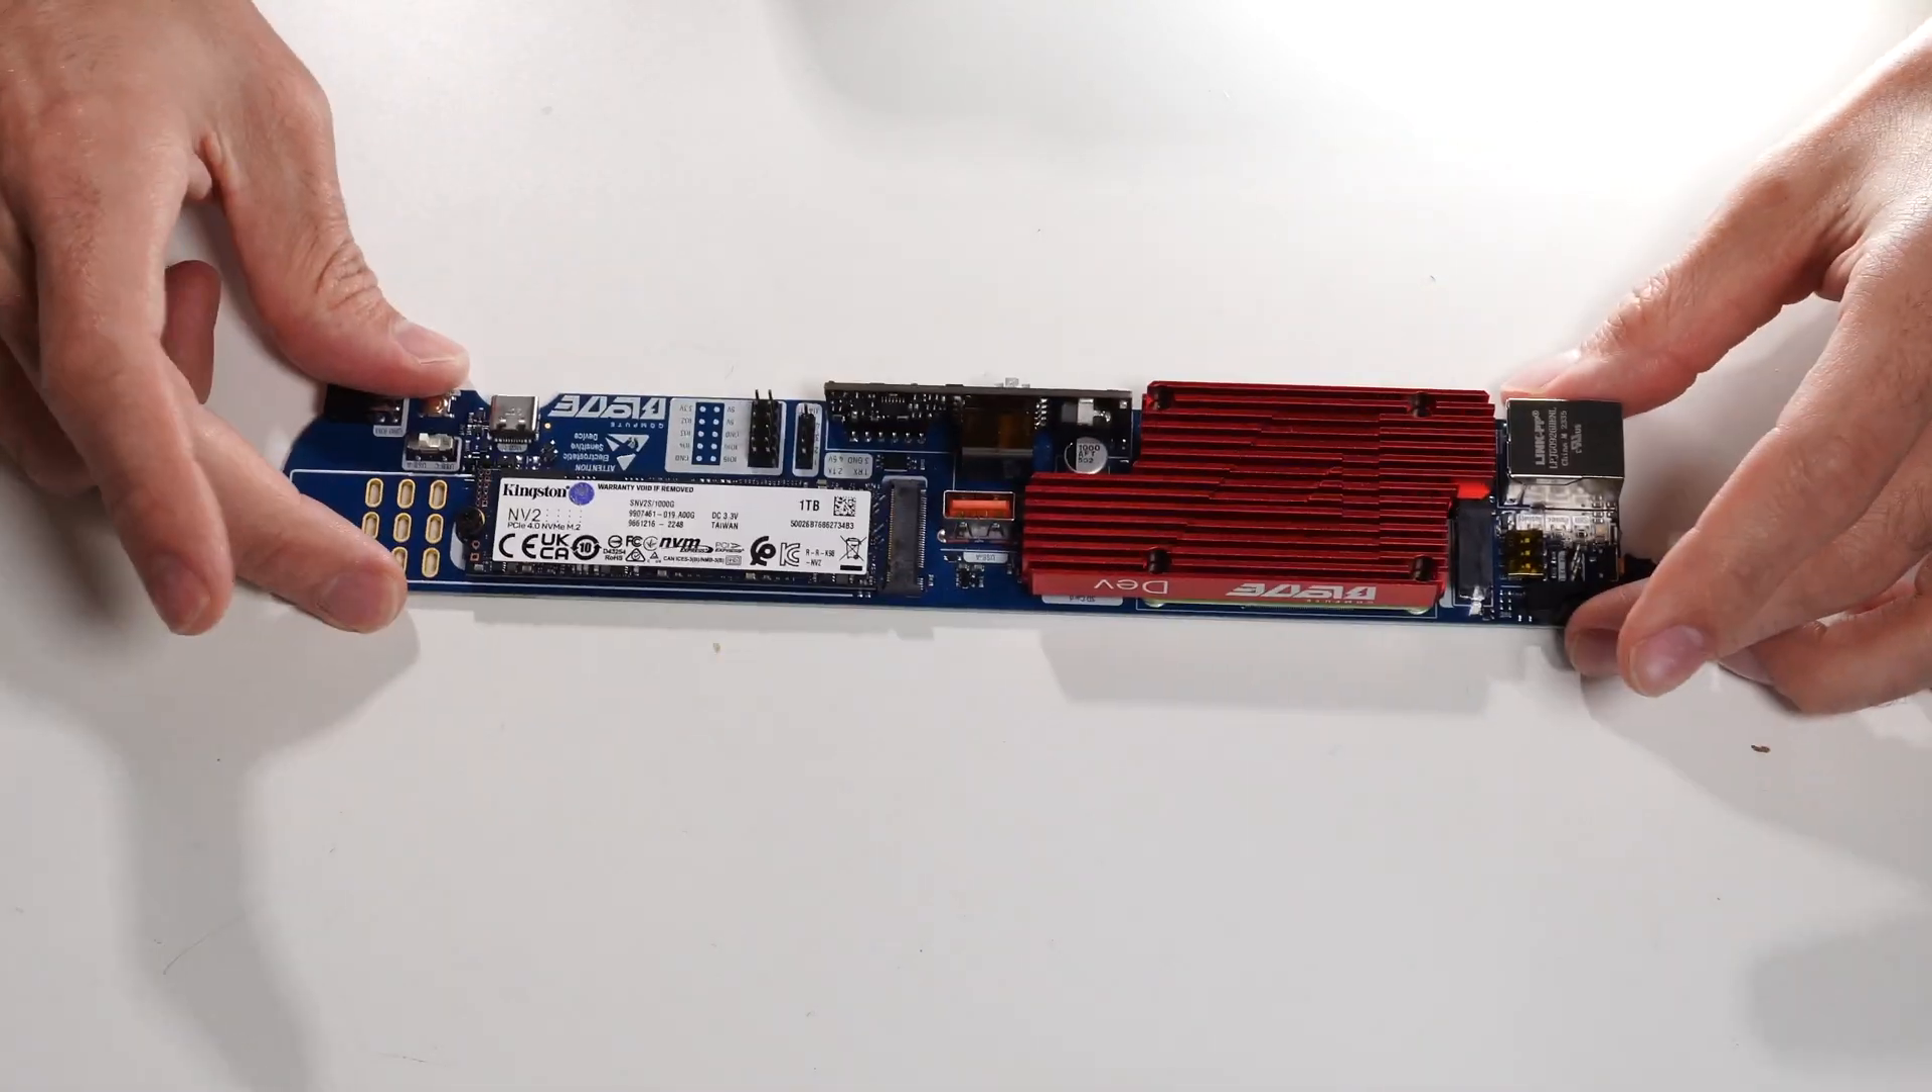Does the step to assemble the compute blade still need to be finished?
No.